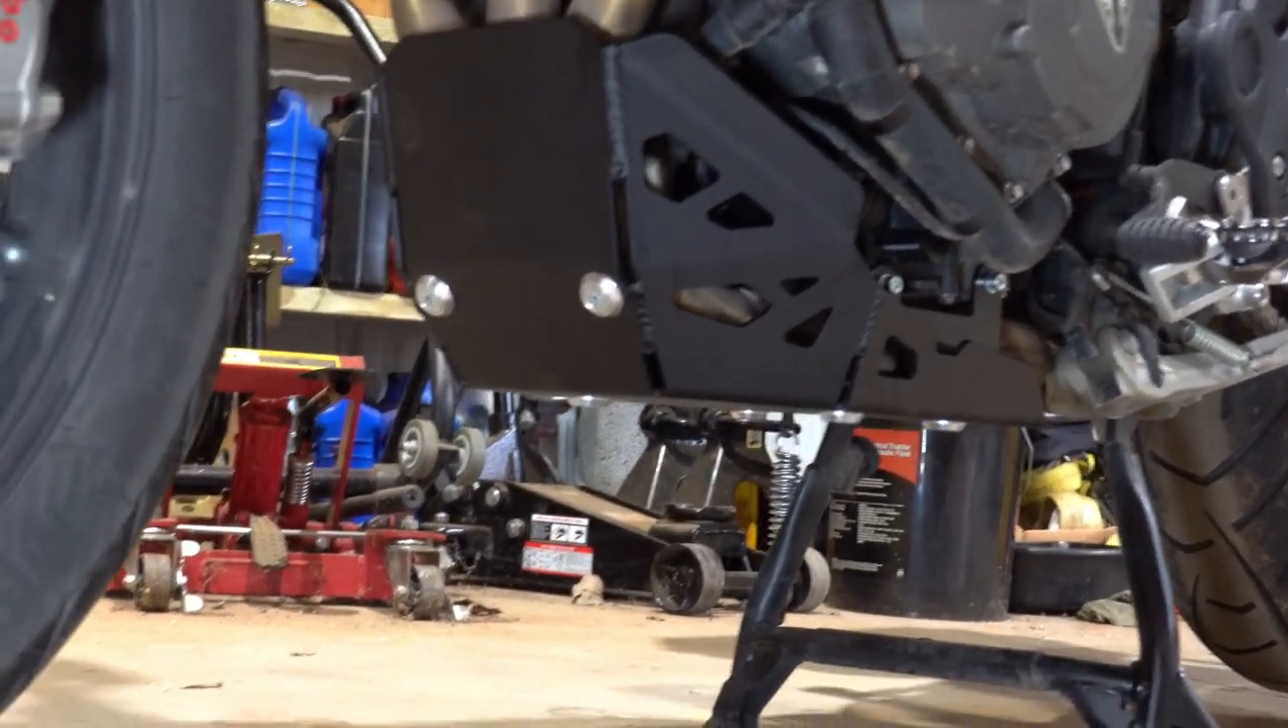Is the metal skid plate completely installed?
Yes.